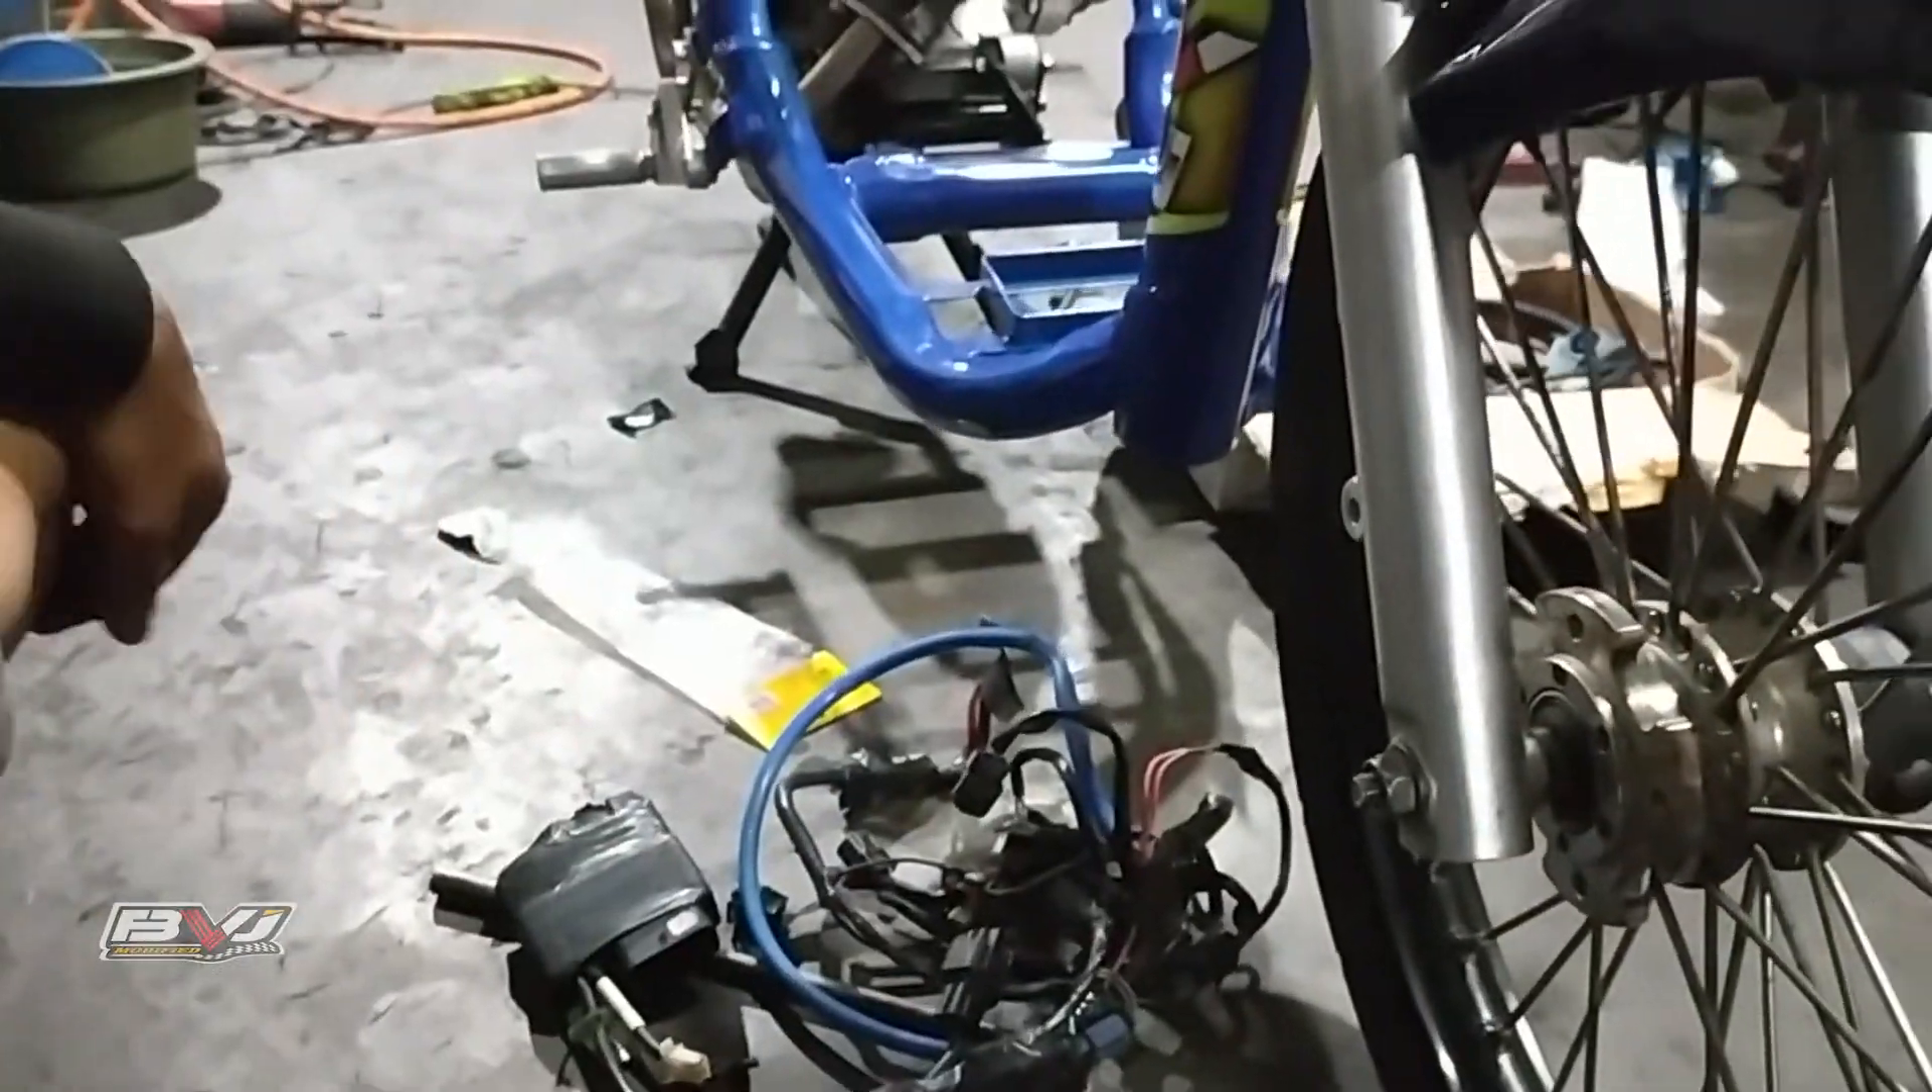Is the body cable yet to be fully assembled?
Yes.